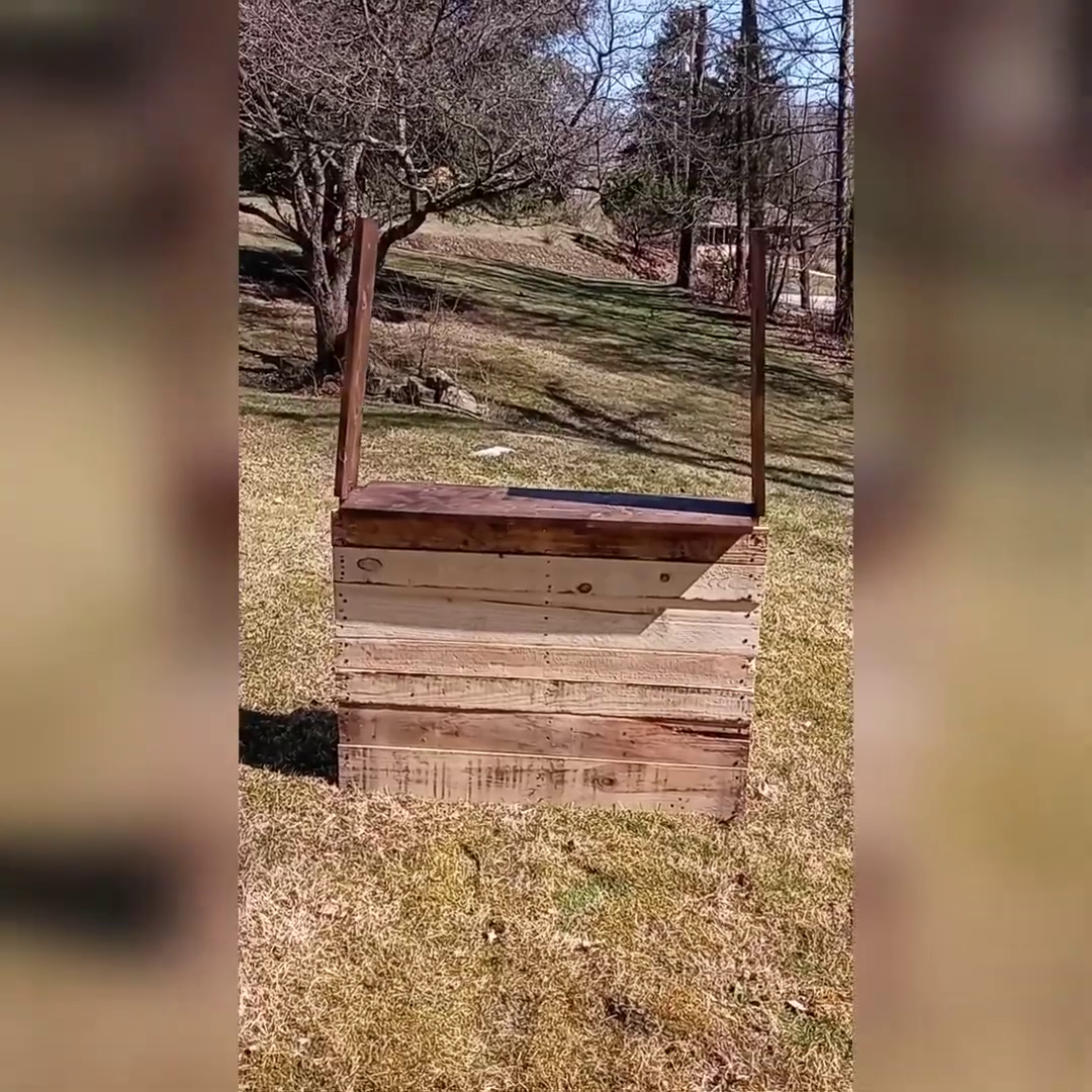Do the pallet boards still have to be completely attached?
No.